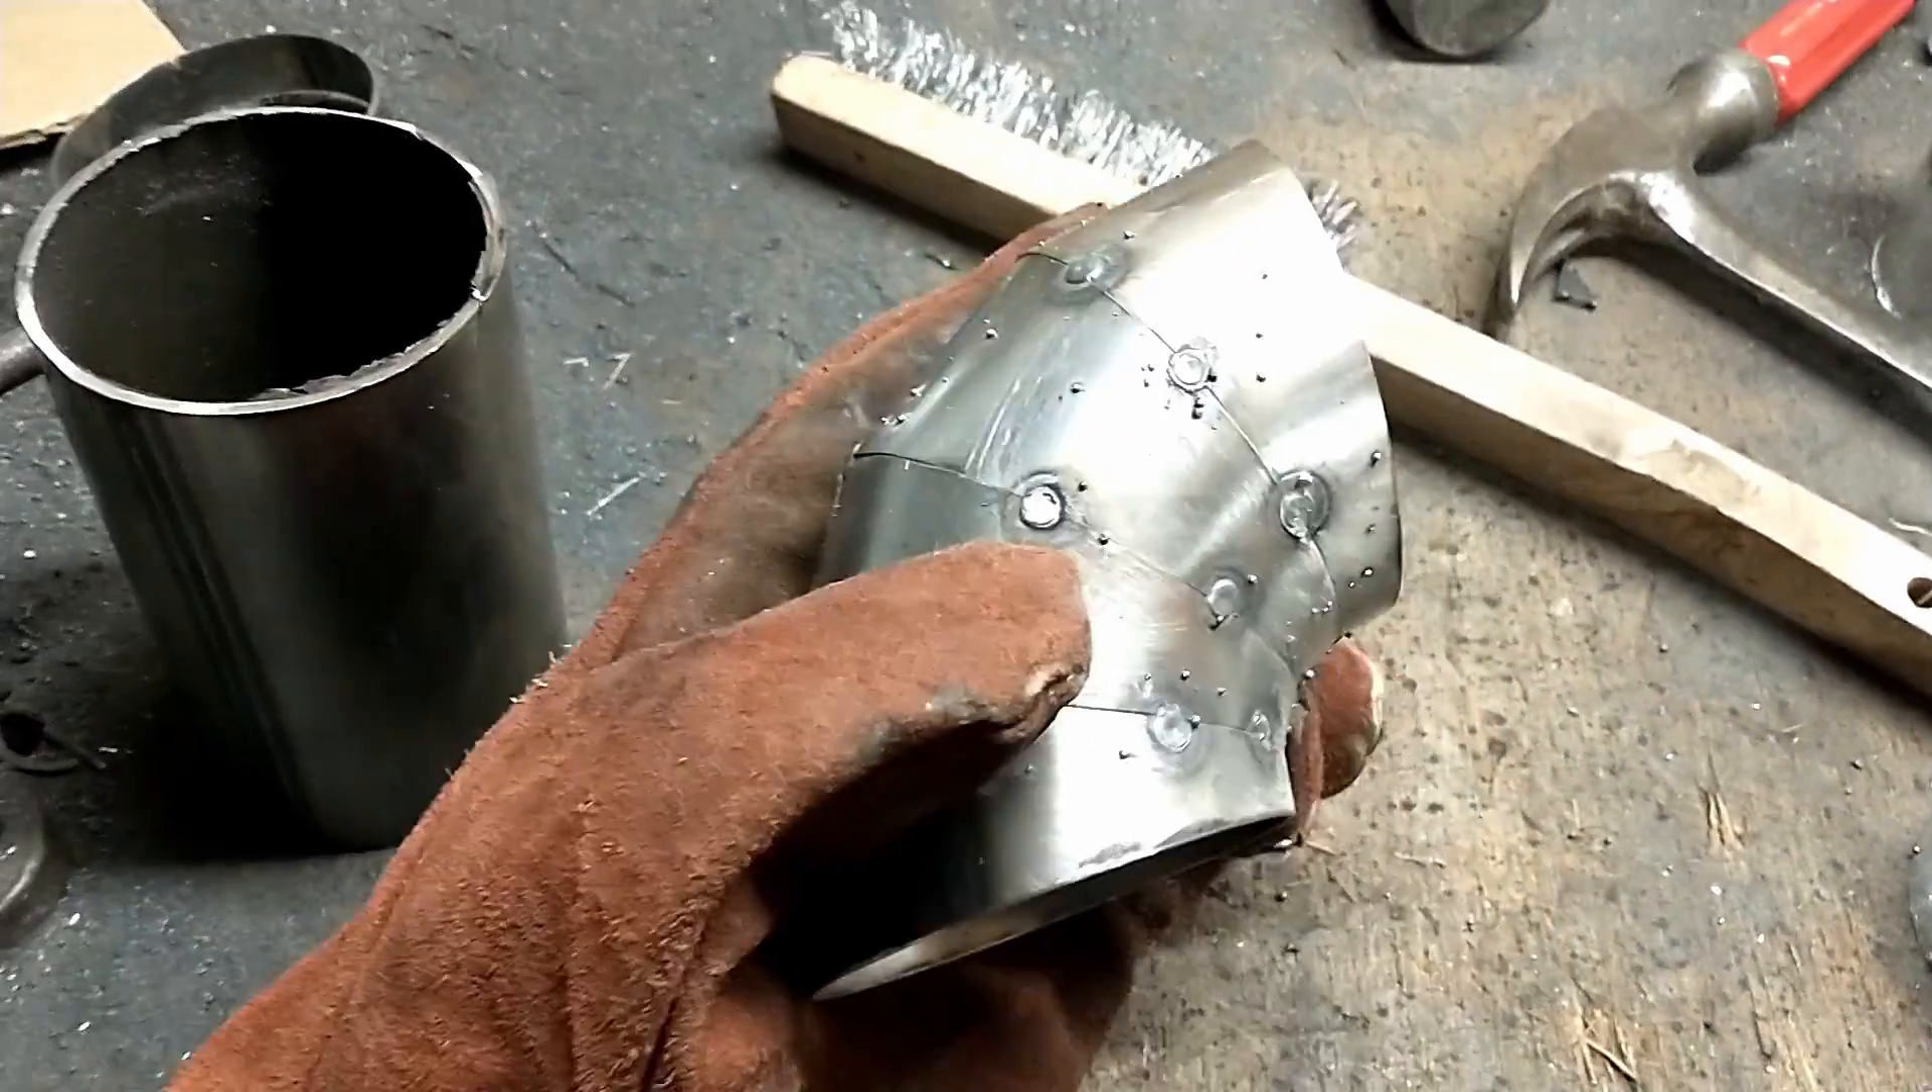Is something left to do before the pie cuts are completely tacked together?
No.